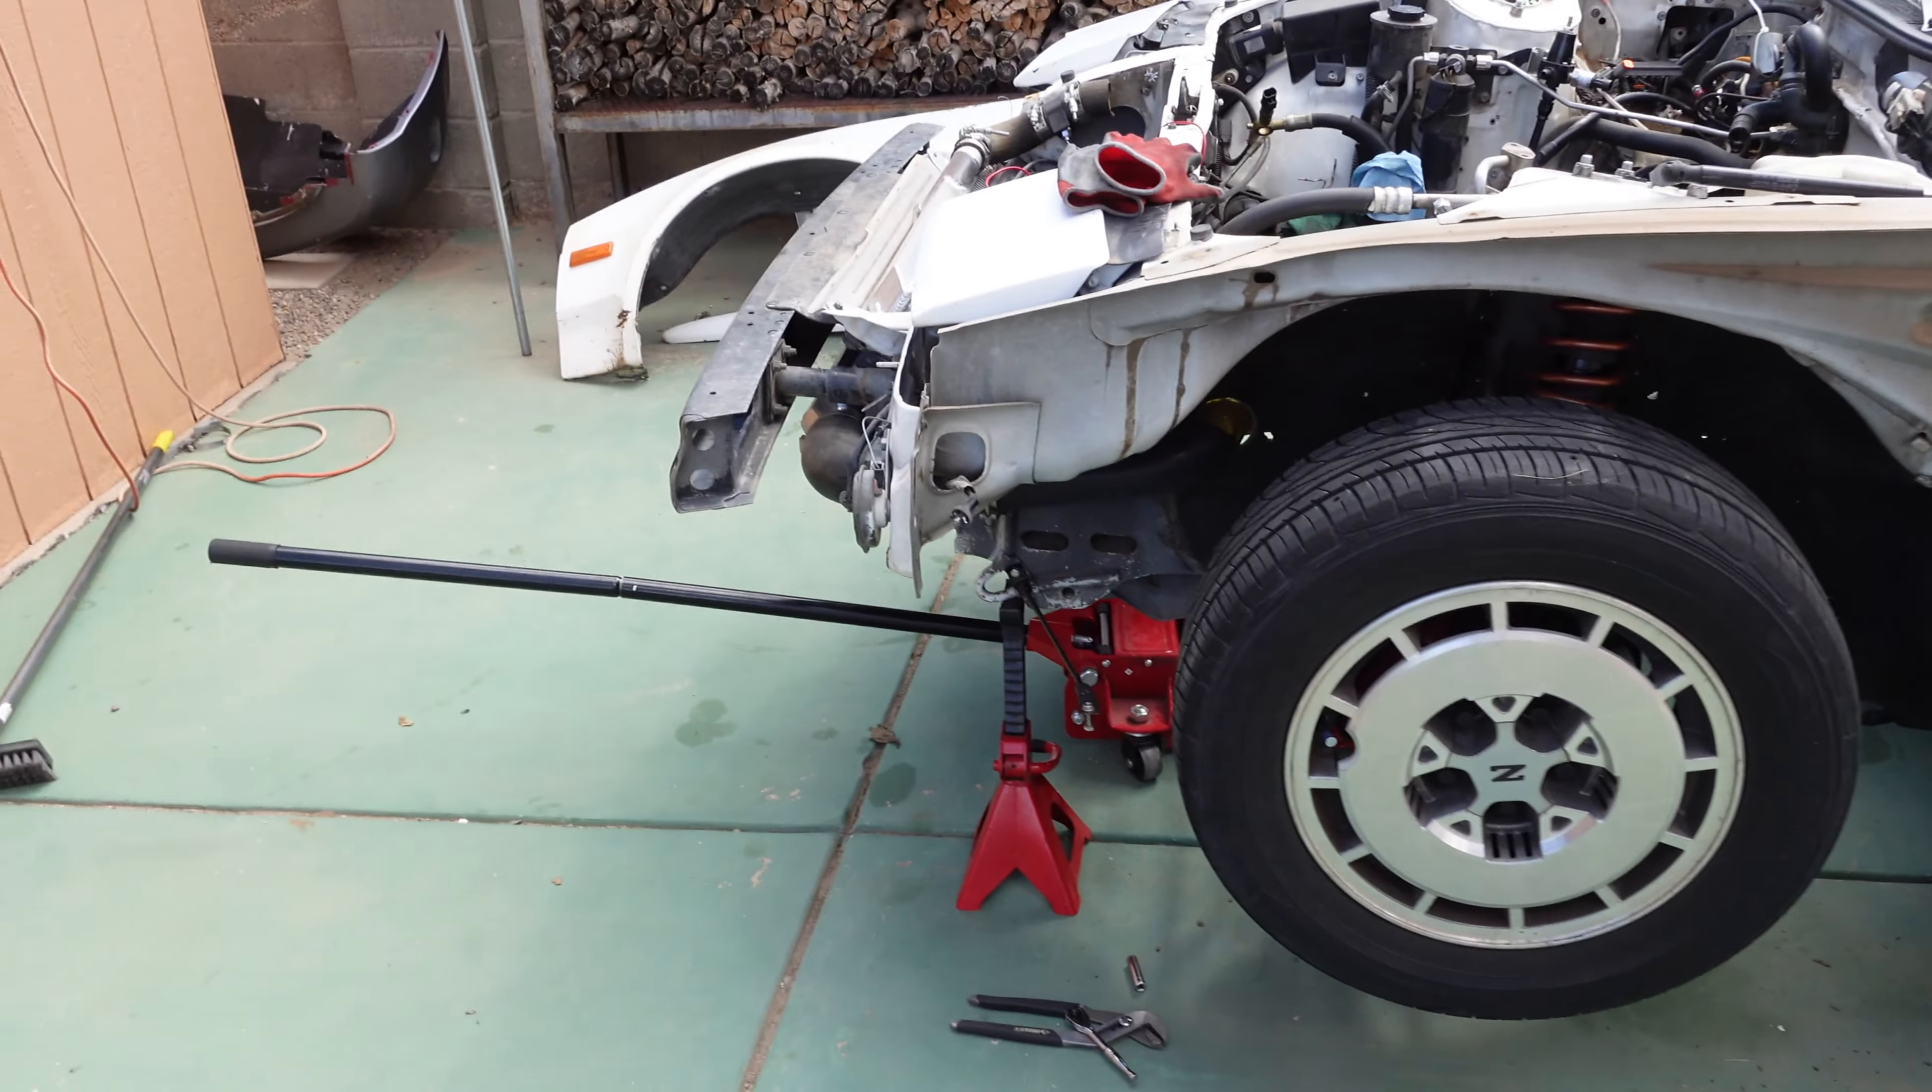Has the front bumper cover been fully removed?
Yes.